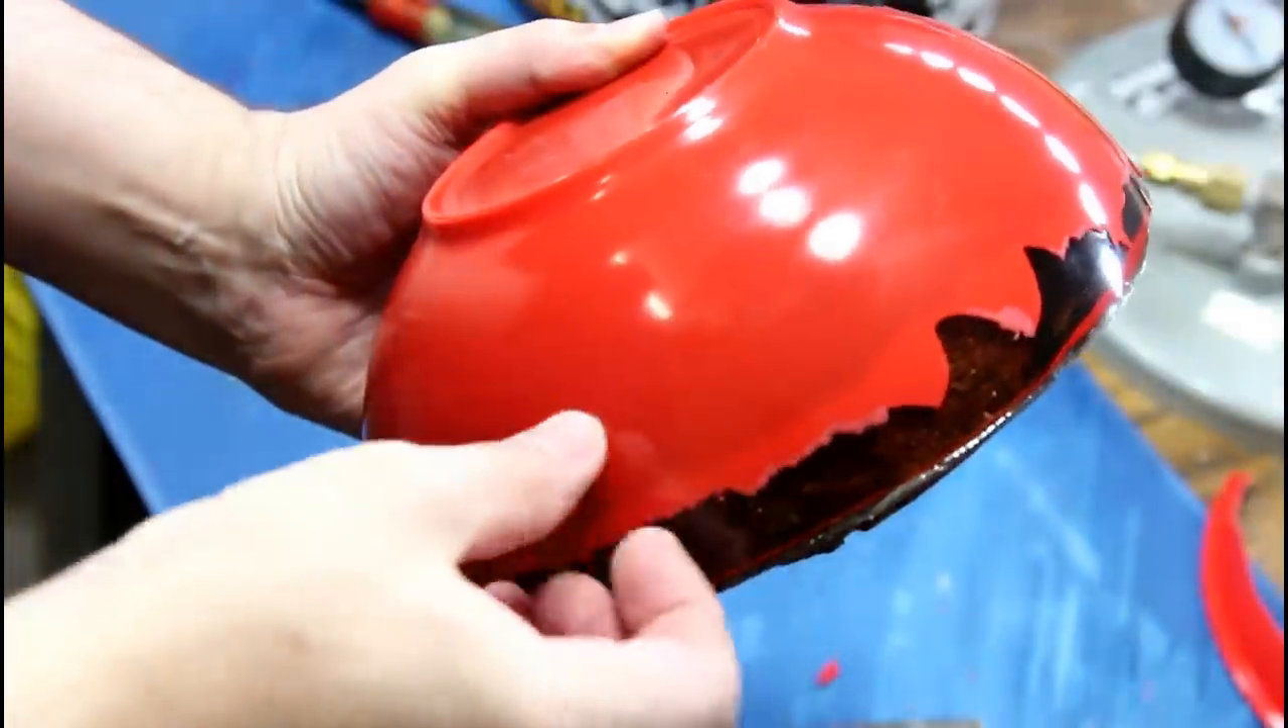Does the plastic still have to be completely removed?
Yes.